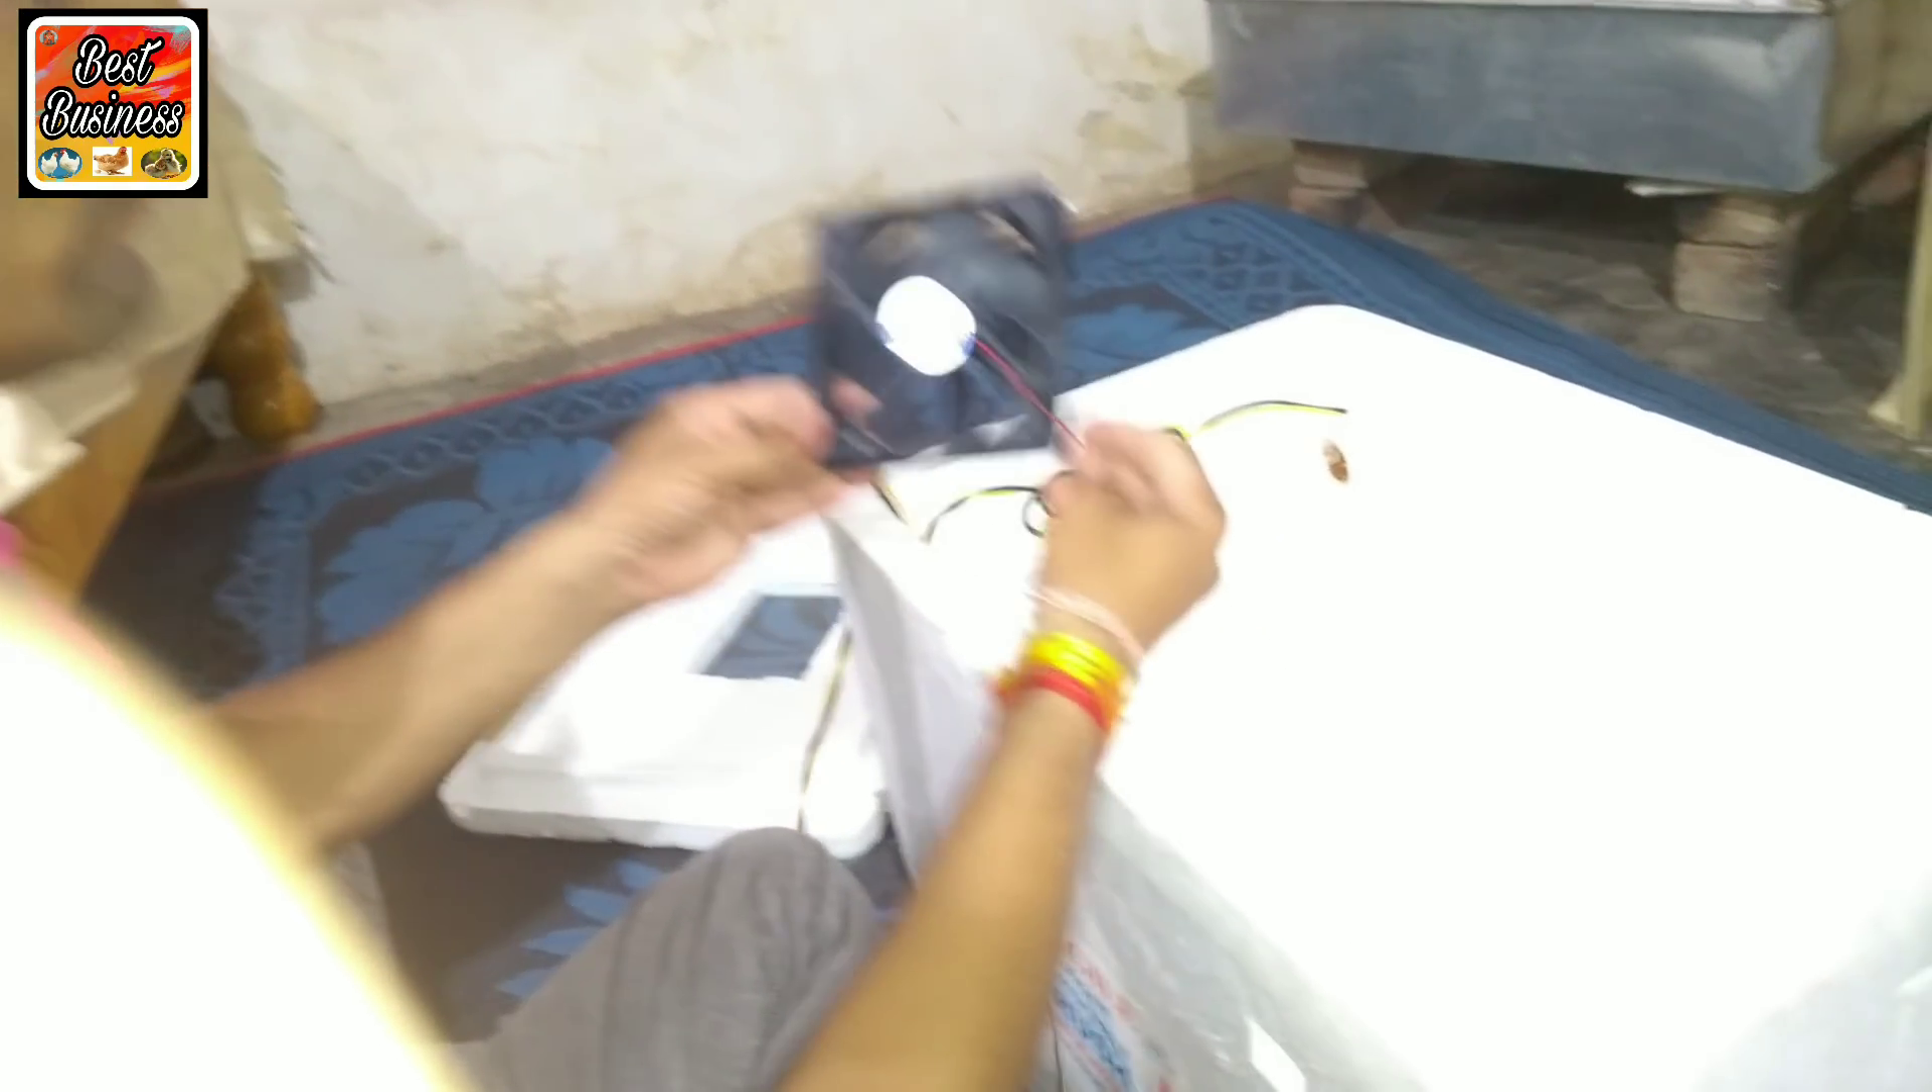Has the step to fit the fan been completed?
No.